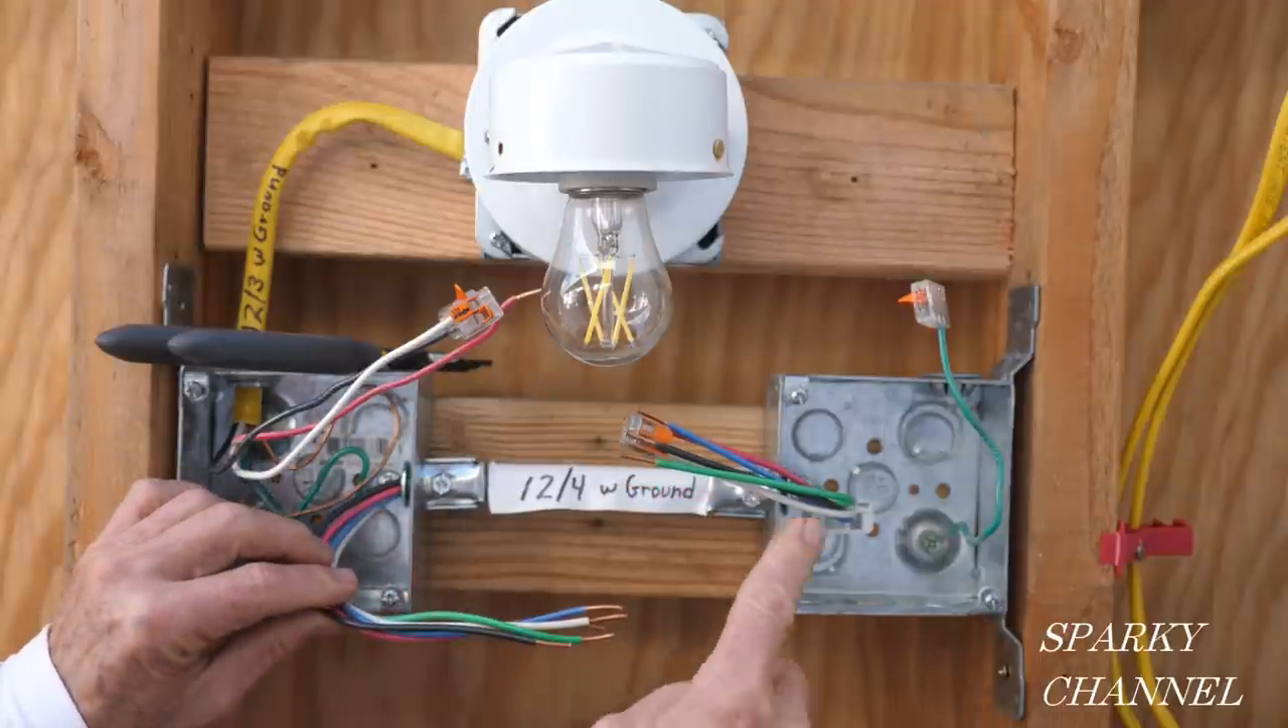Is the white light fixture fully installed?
Yes.